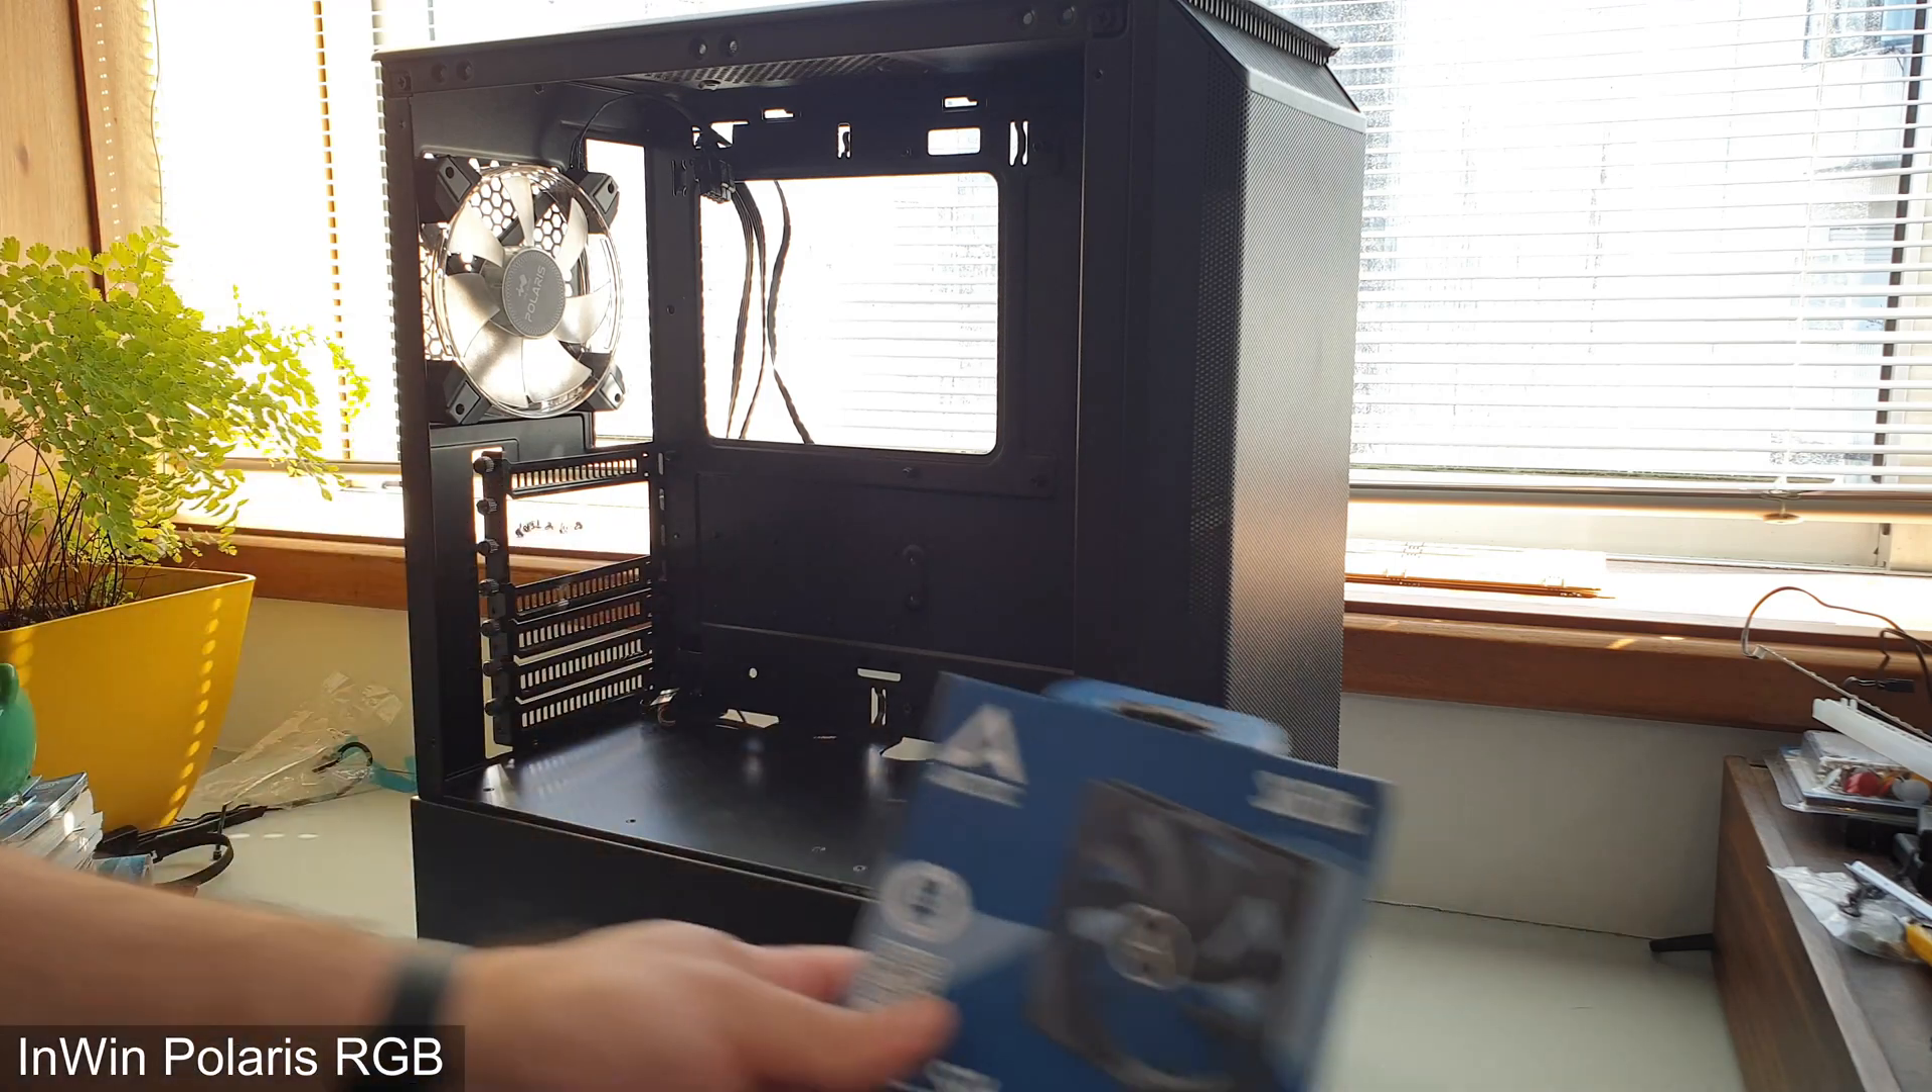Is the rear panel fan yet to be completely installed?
No.